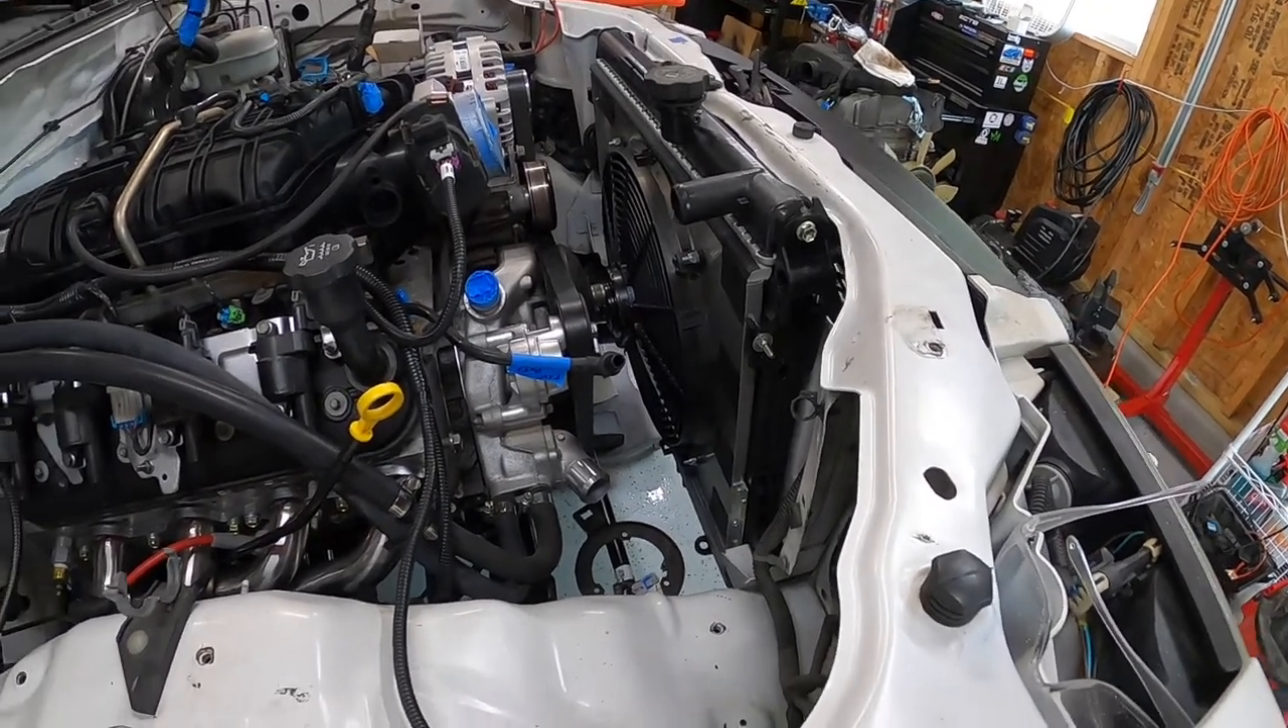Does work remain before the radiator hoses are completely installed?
Yes.